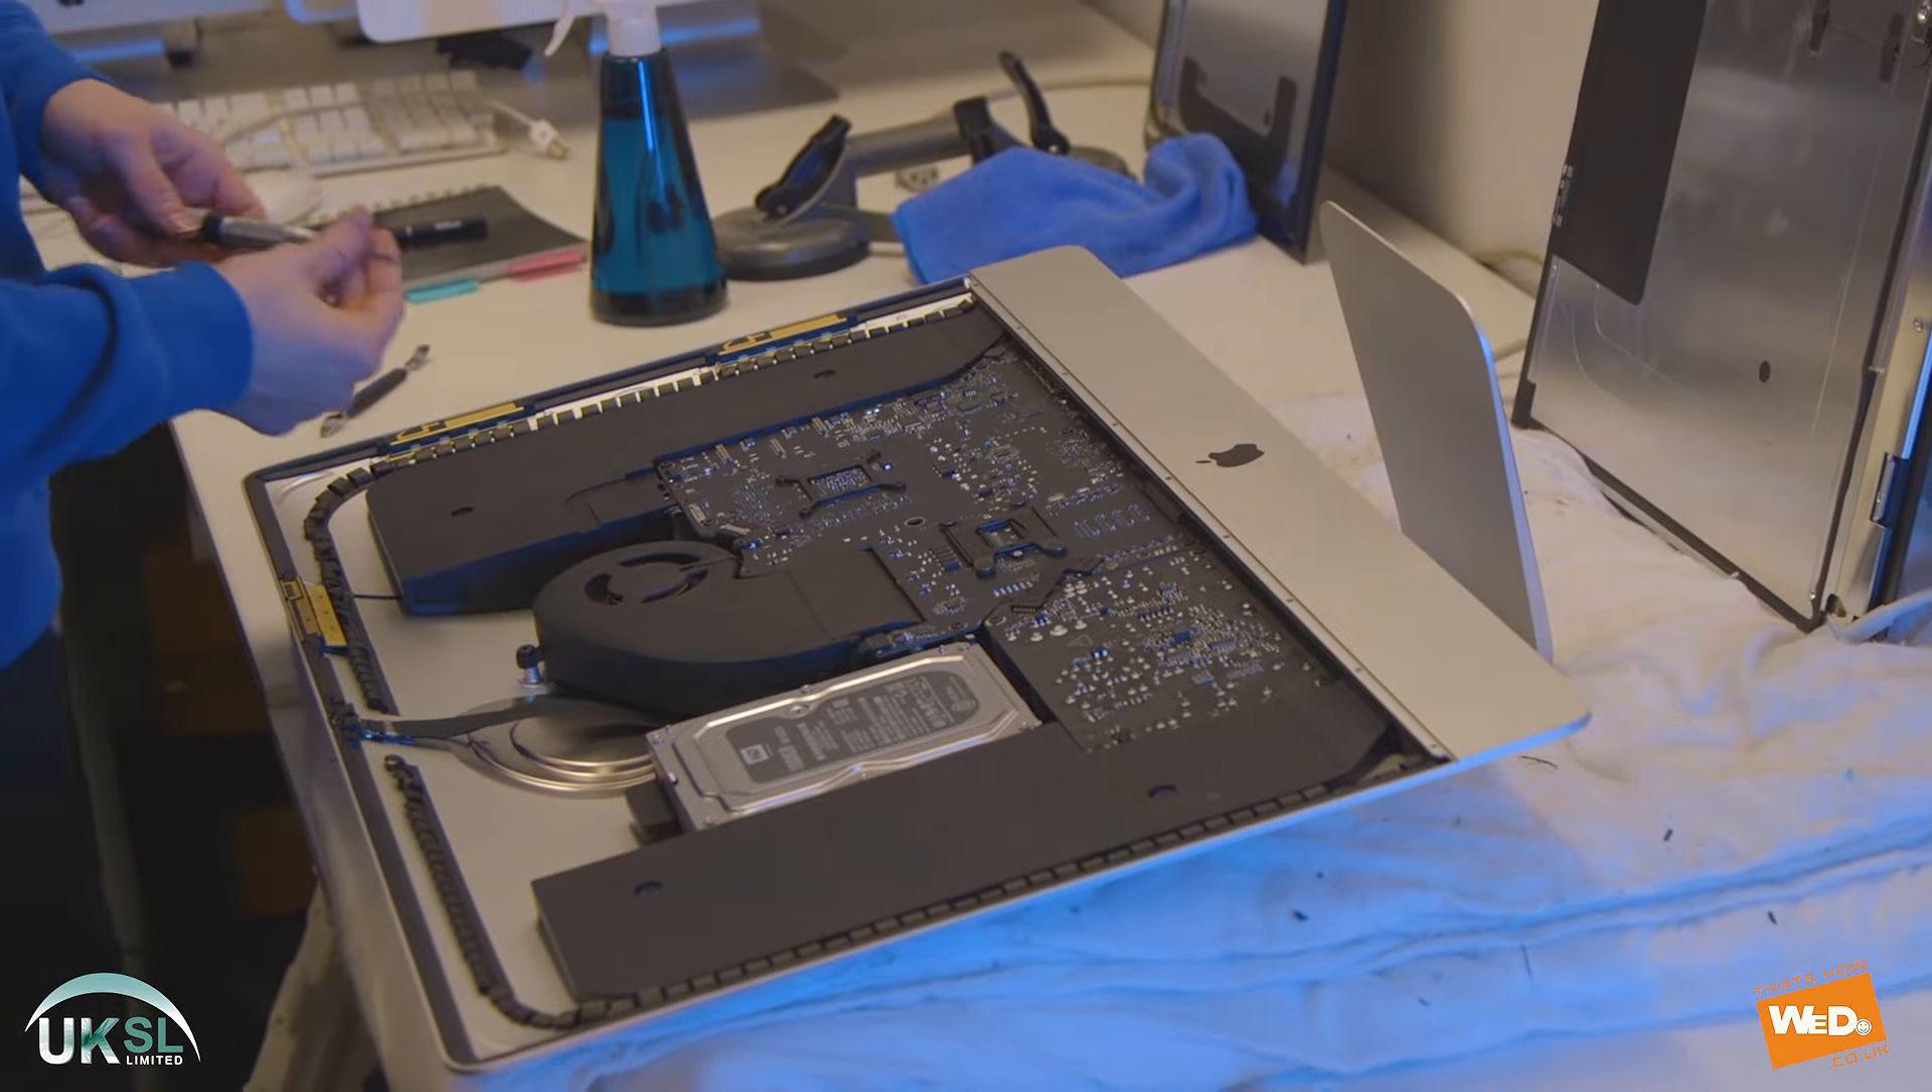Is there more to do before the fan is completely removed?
Yes.